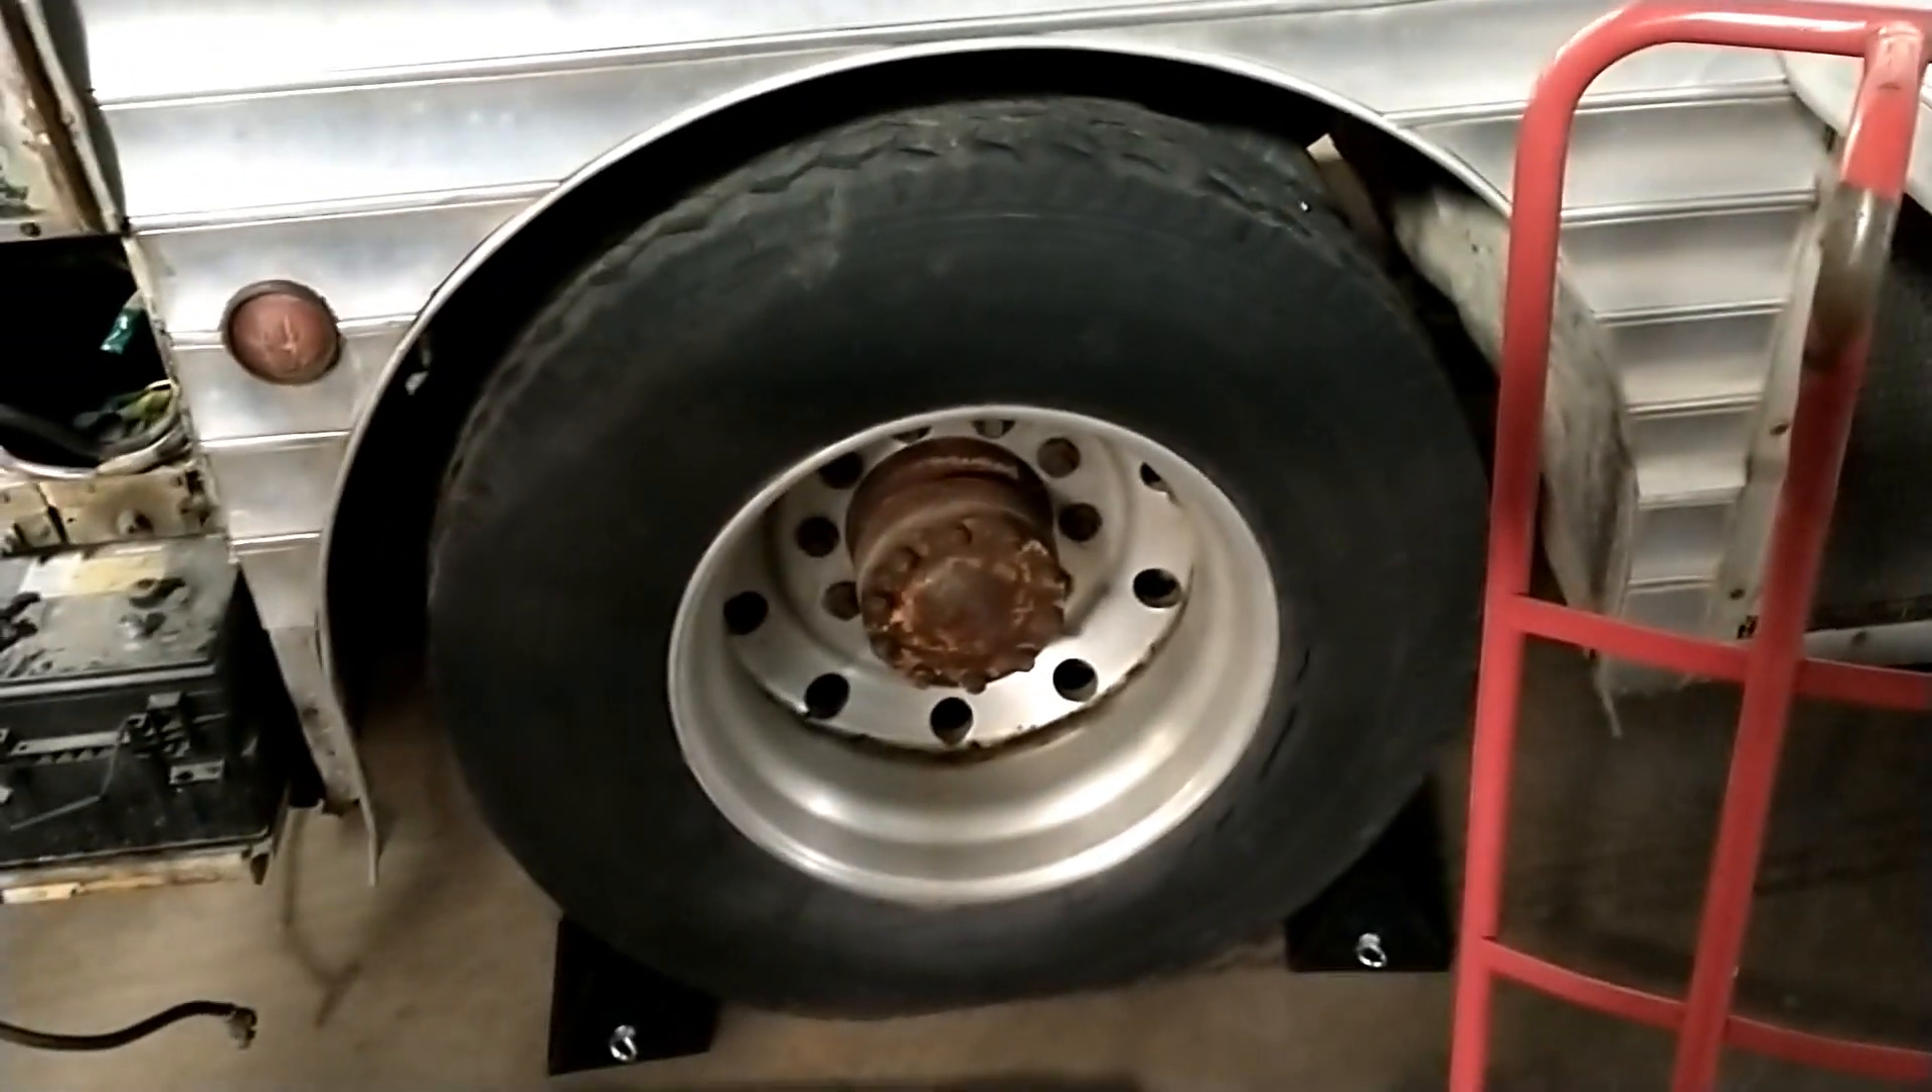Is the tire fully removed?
No.